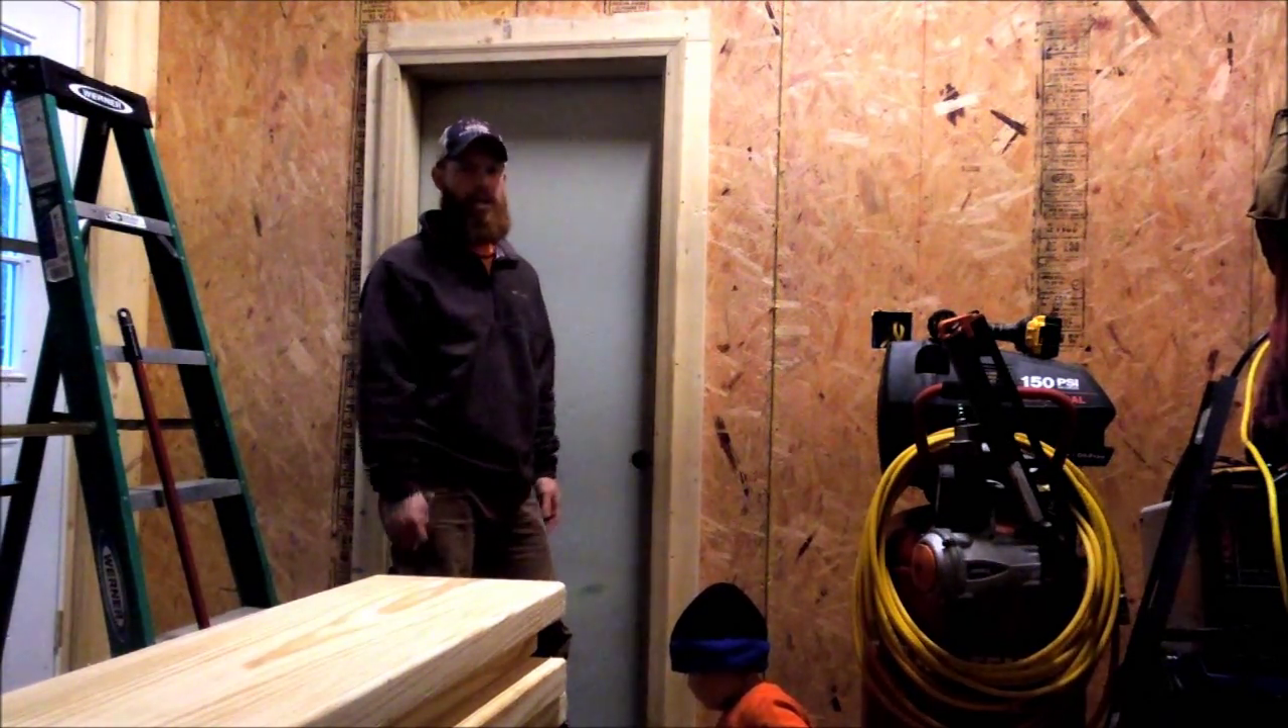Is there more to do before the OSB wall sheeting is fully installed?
No.